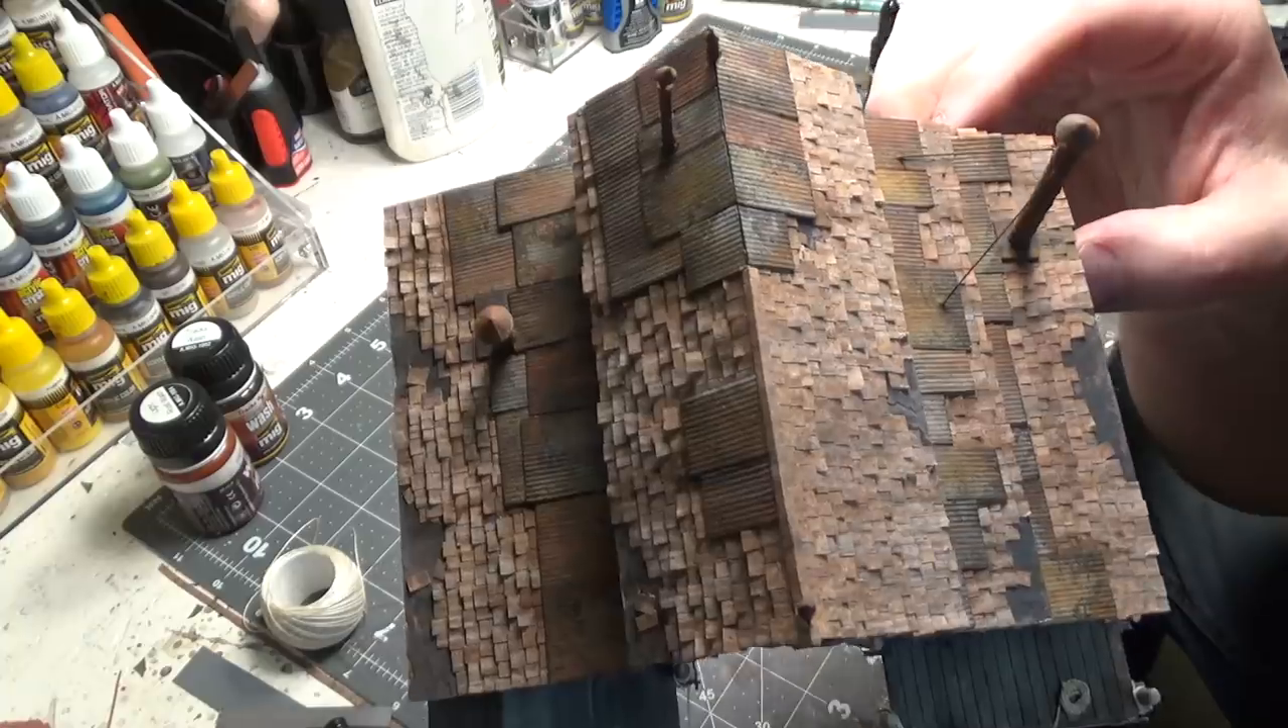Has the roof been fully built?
Yes.